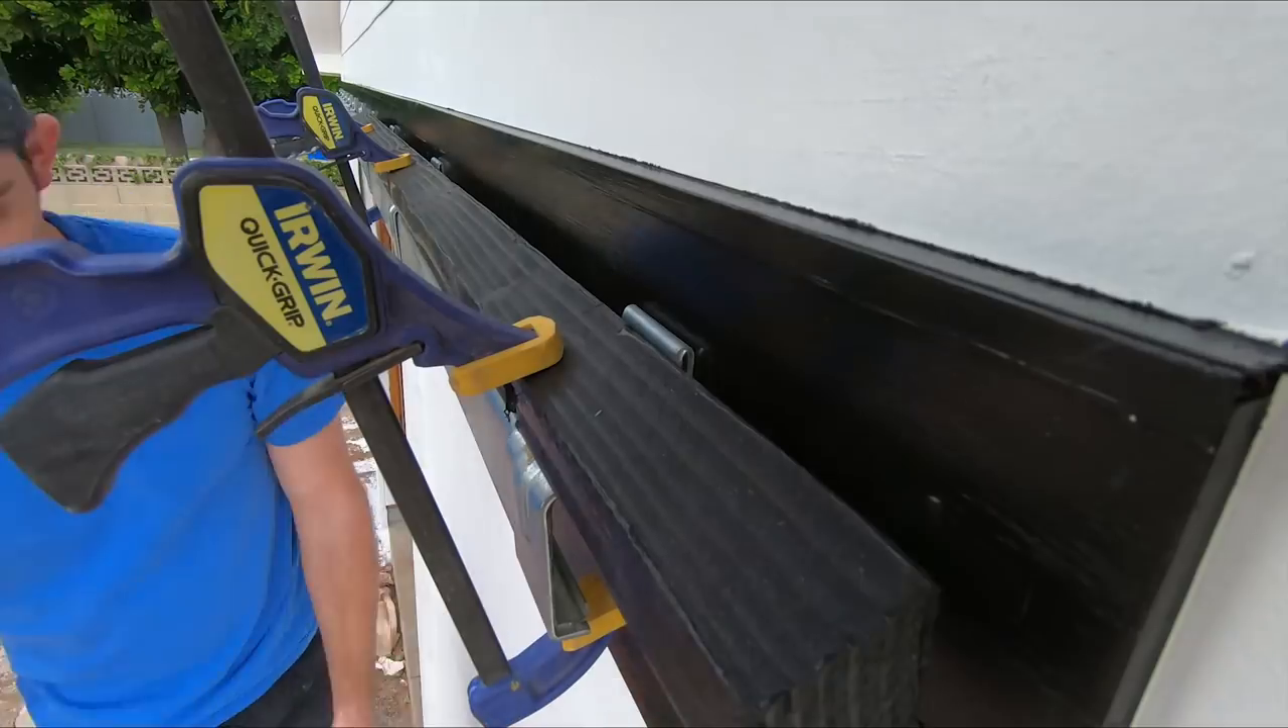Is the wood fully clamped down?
Yes.